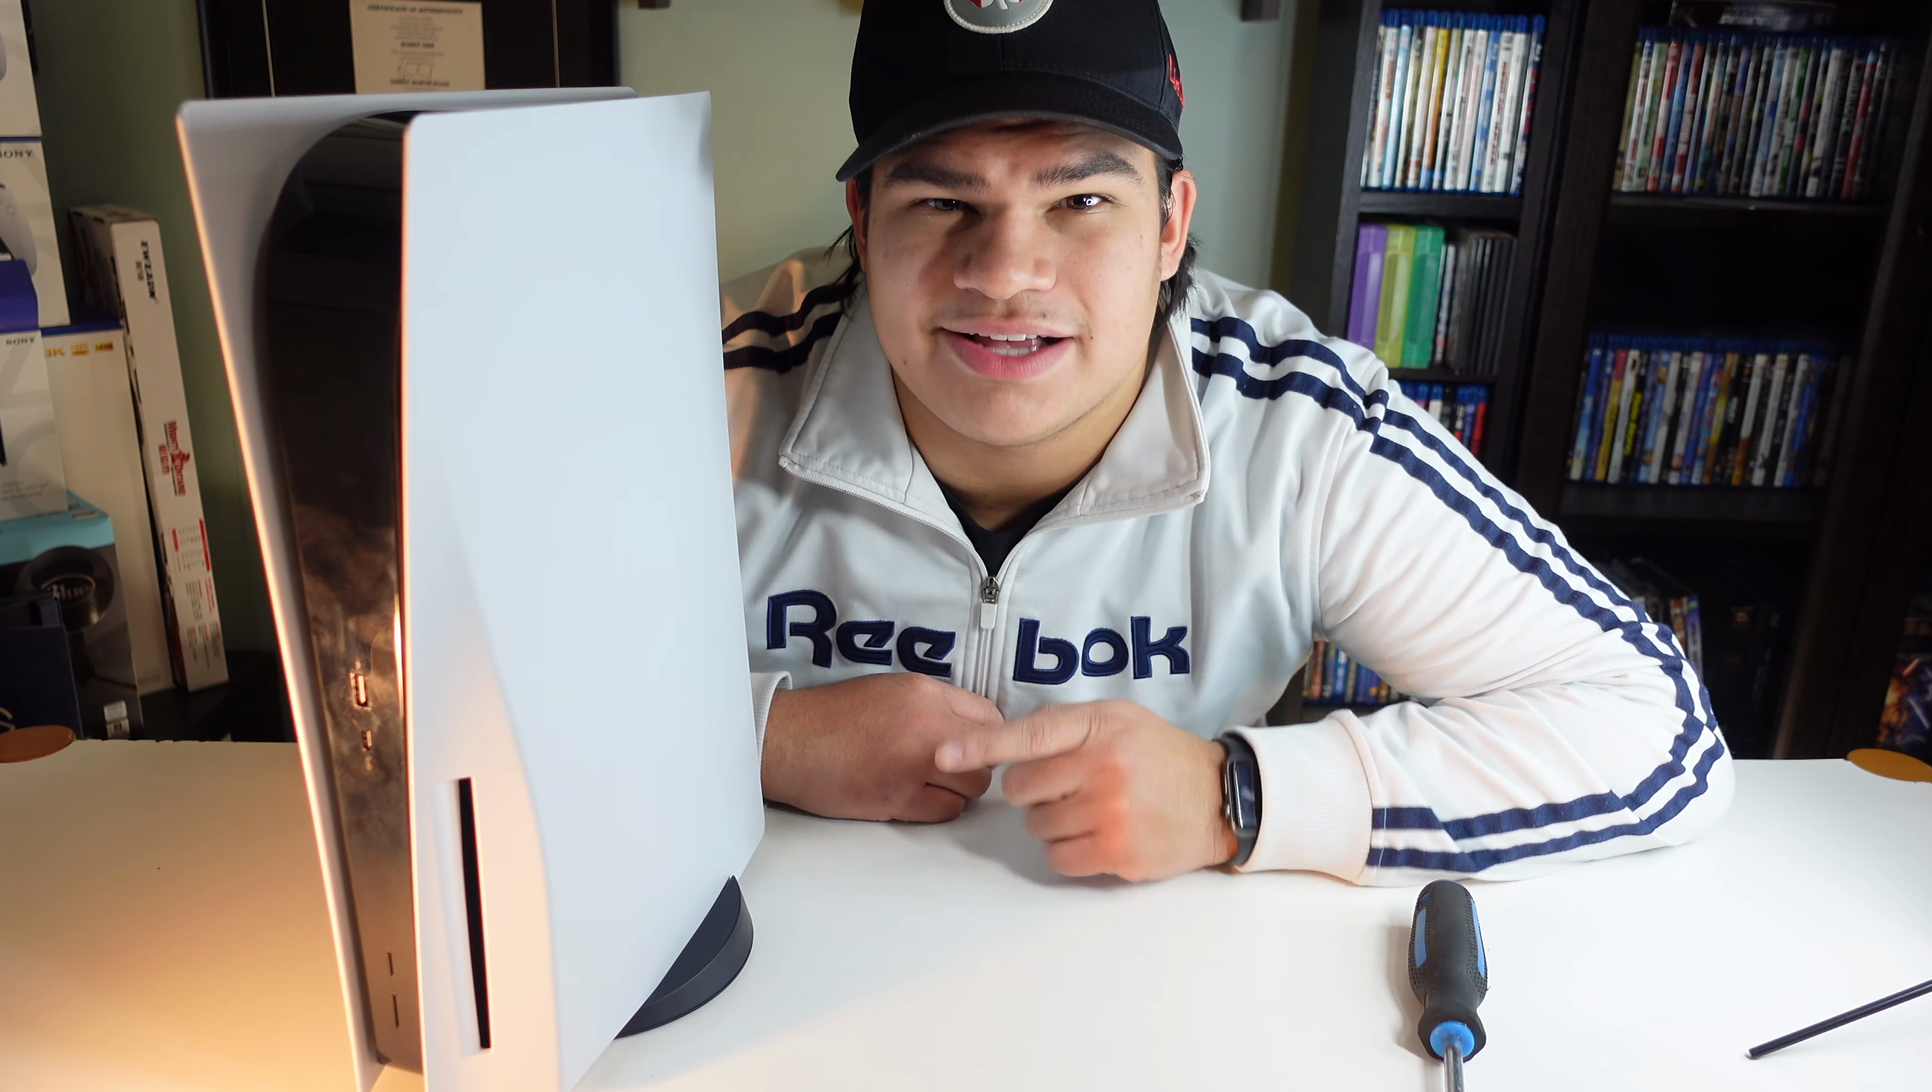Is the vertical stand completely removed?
No.